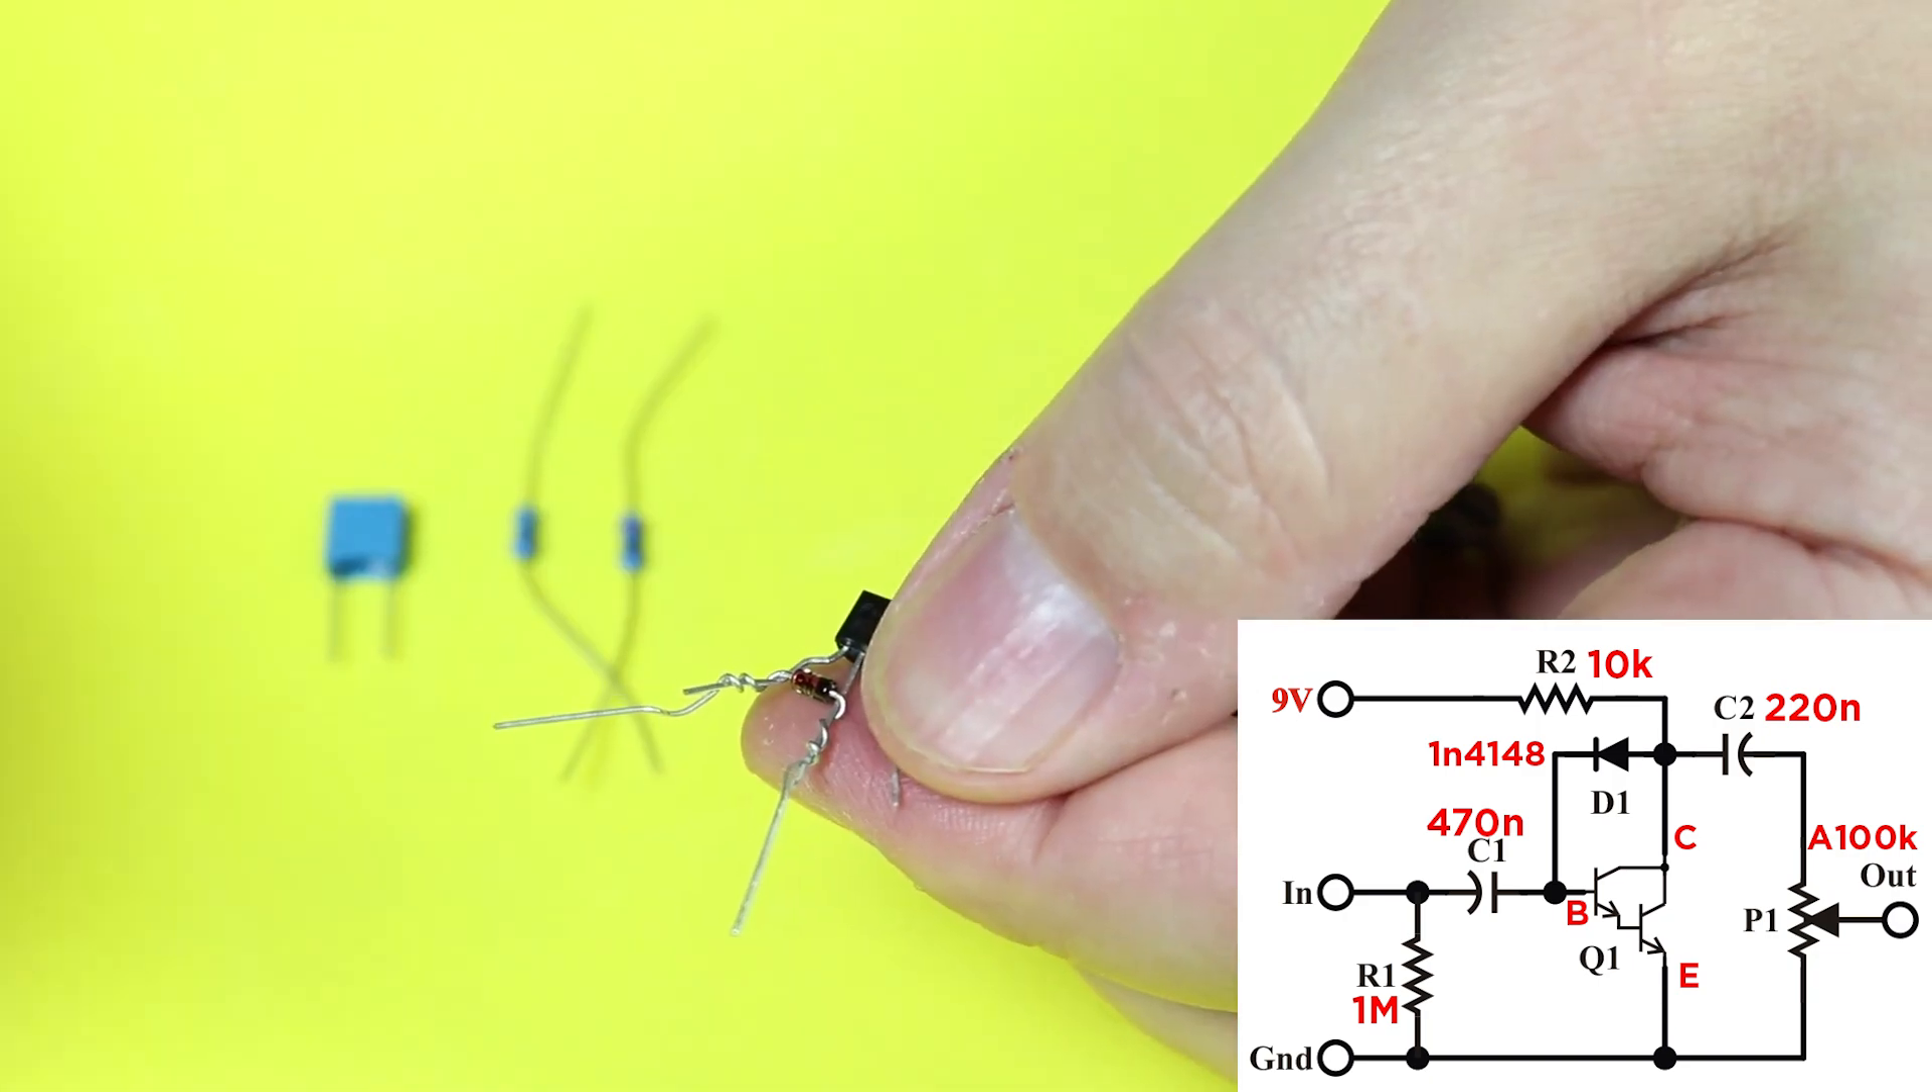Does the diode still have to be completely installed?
No.